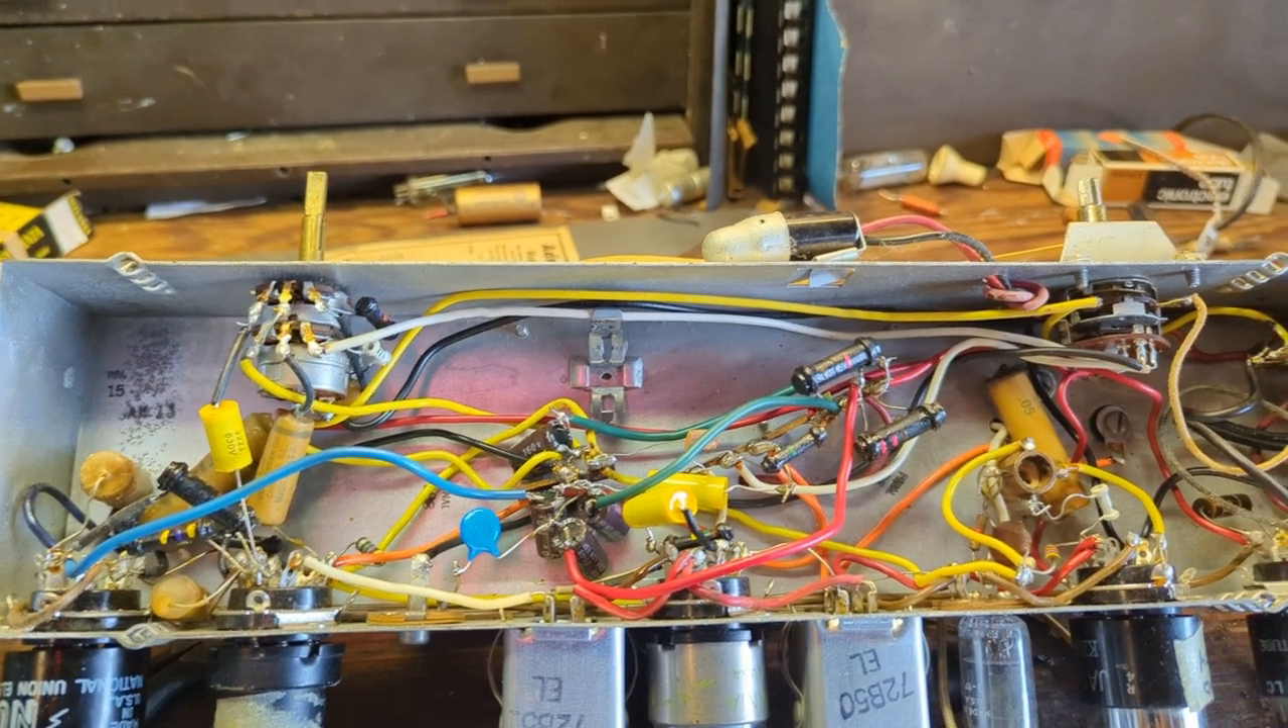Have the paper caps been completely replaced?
No.